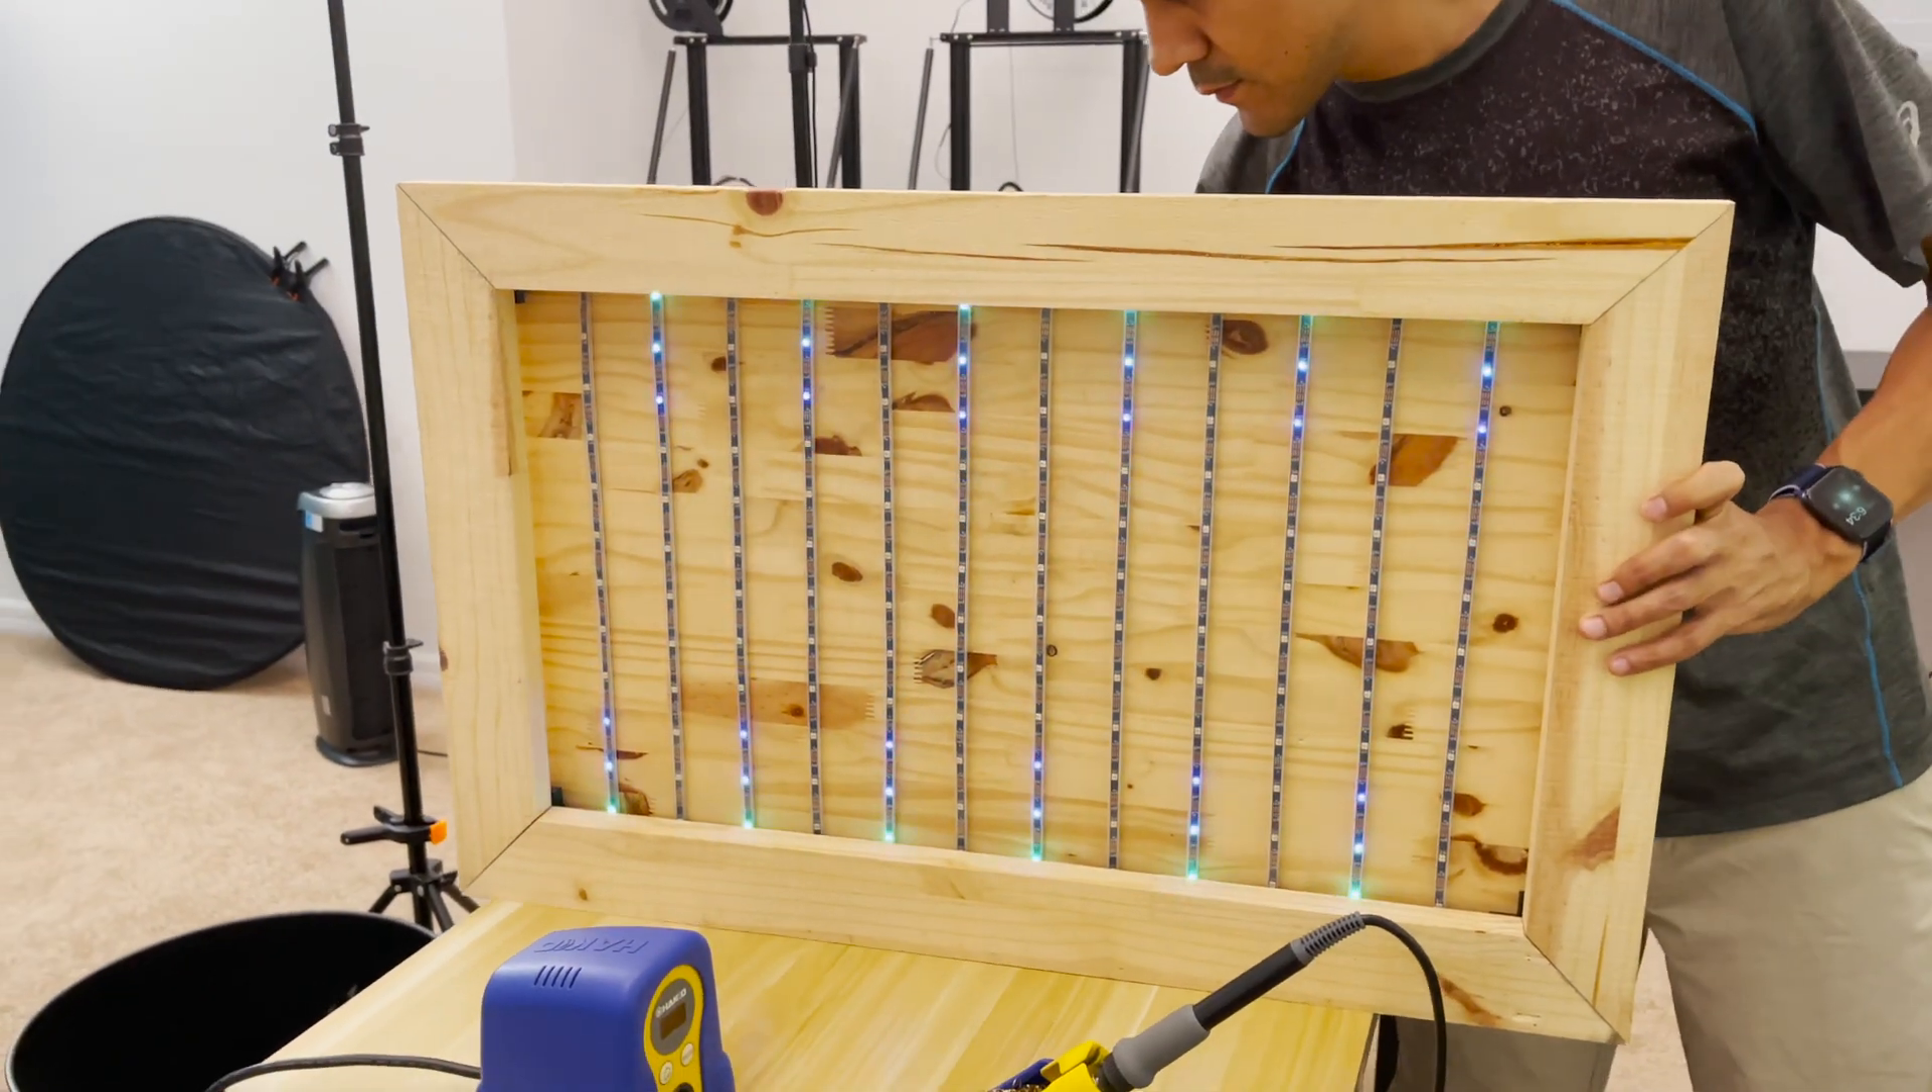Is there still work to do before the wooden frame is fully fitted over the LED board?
No.